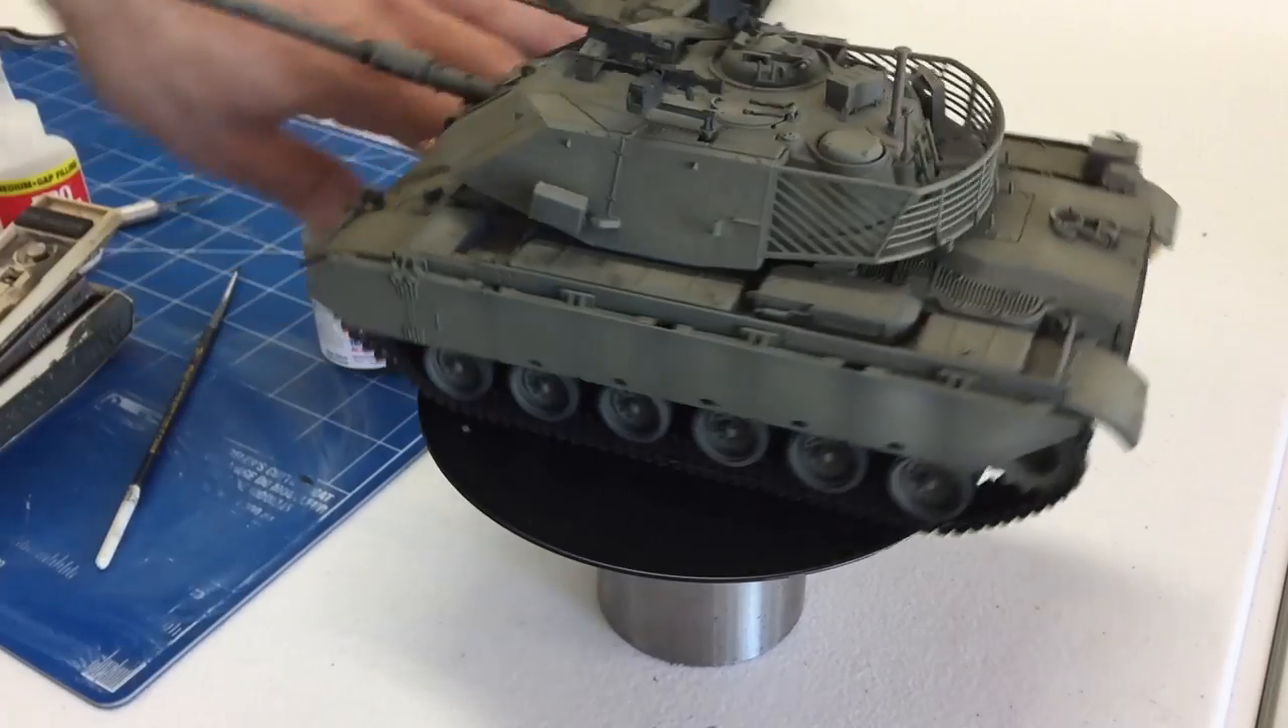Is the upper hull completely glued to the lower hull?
Yes.